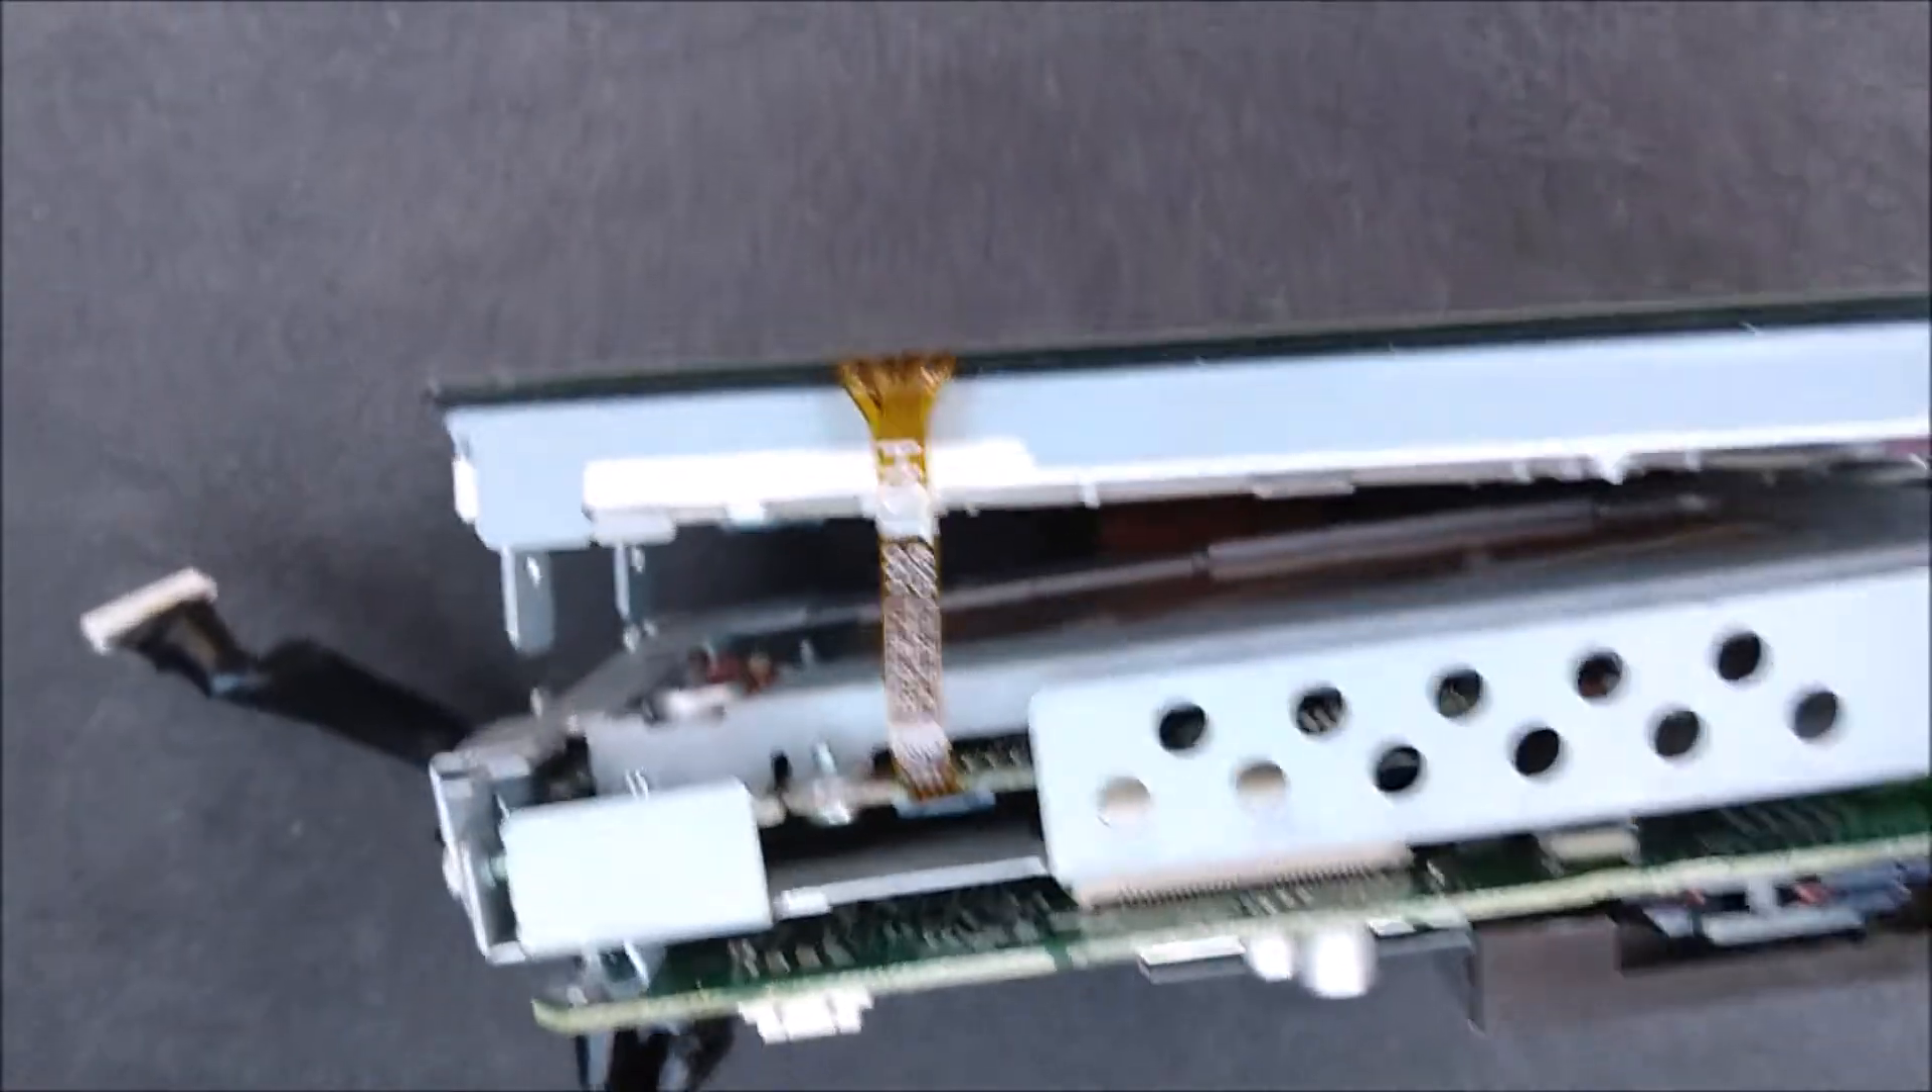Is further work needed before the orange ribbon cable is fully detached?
Yes.